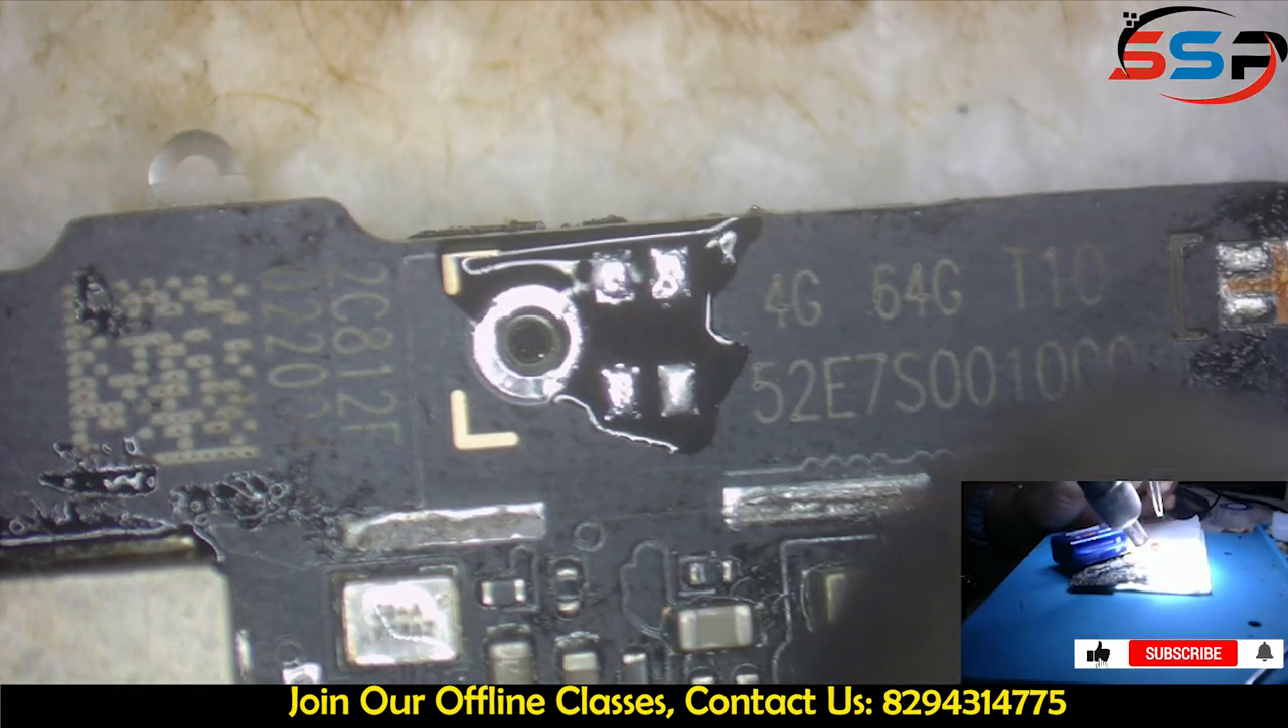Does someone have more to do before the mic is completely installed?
Yes.